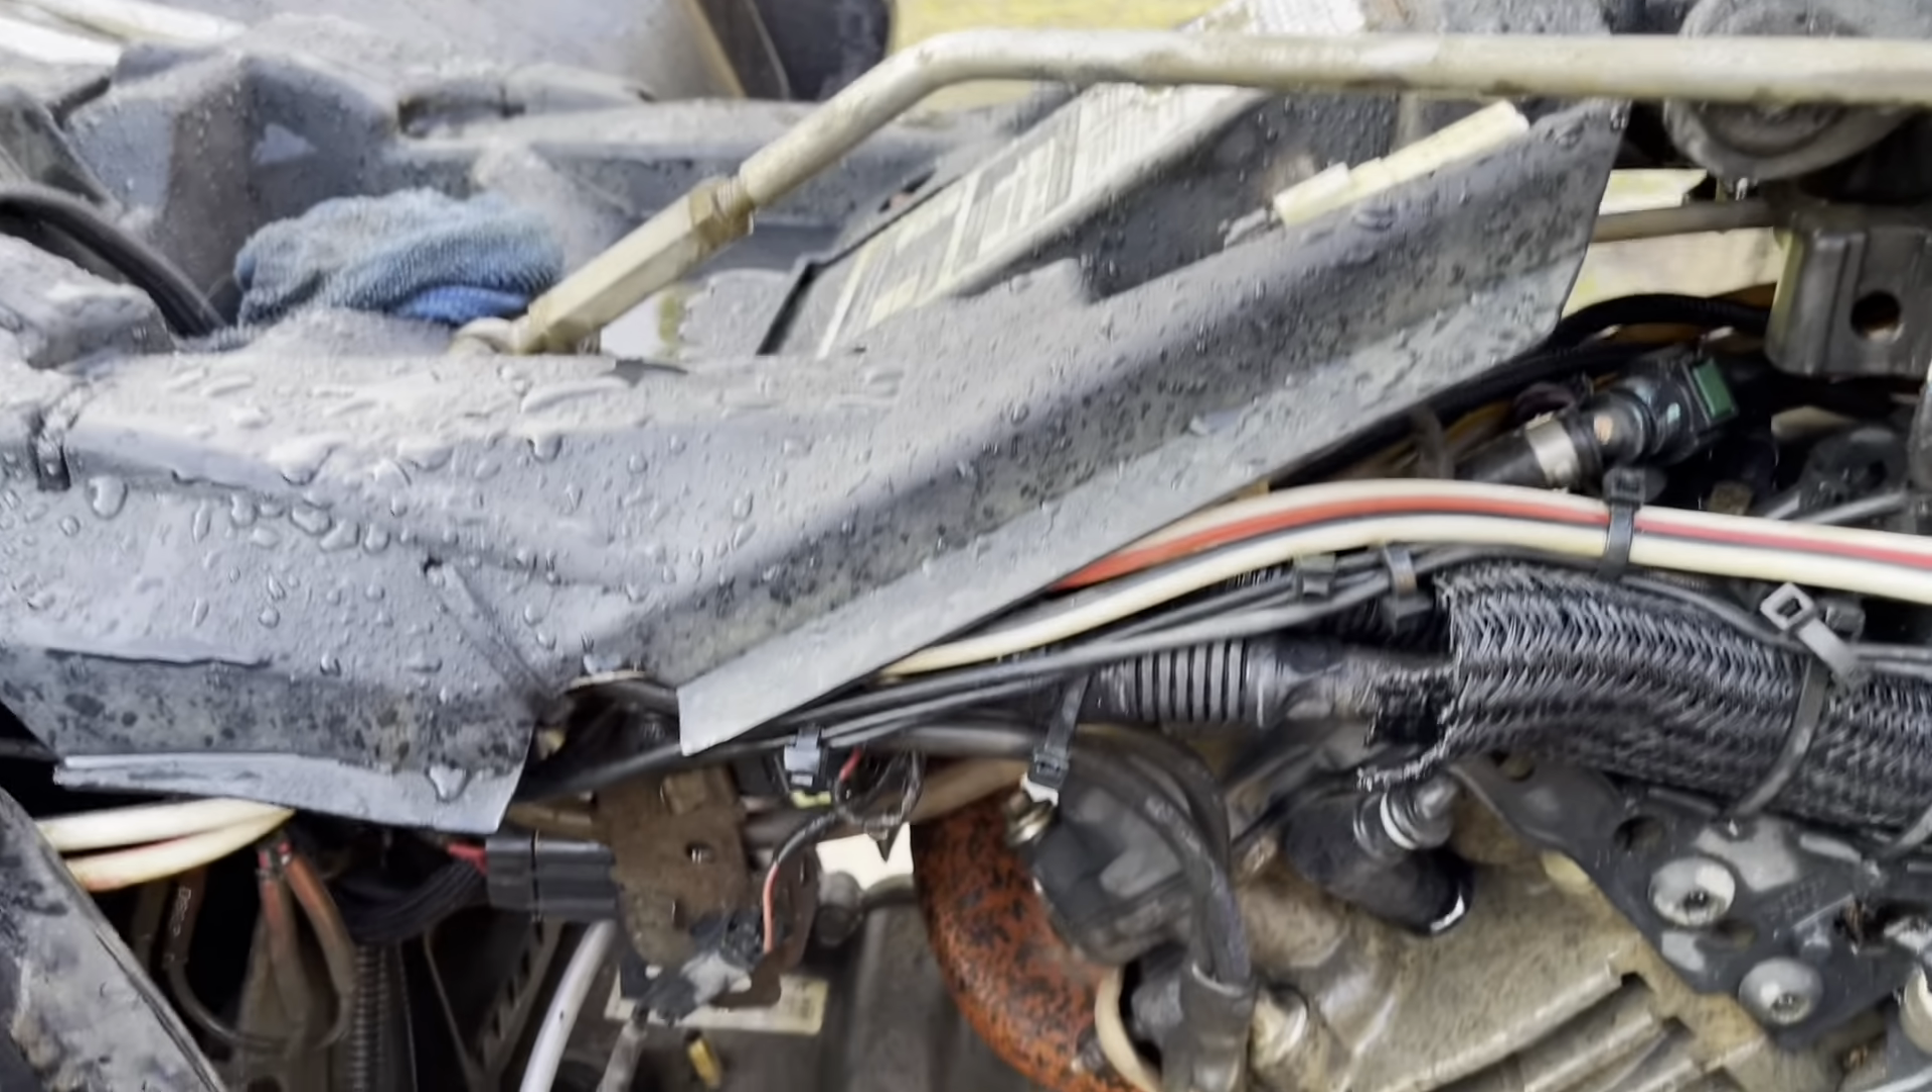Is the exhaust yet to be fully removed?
Yes.